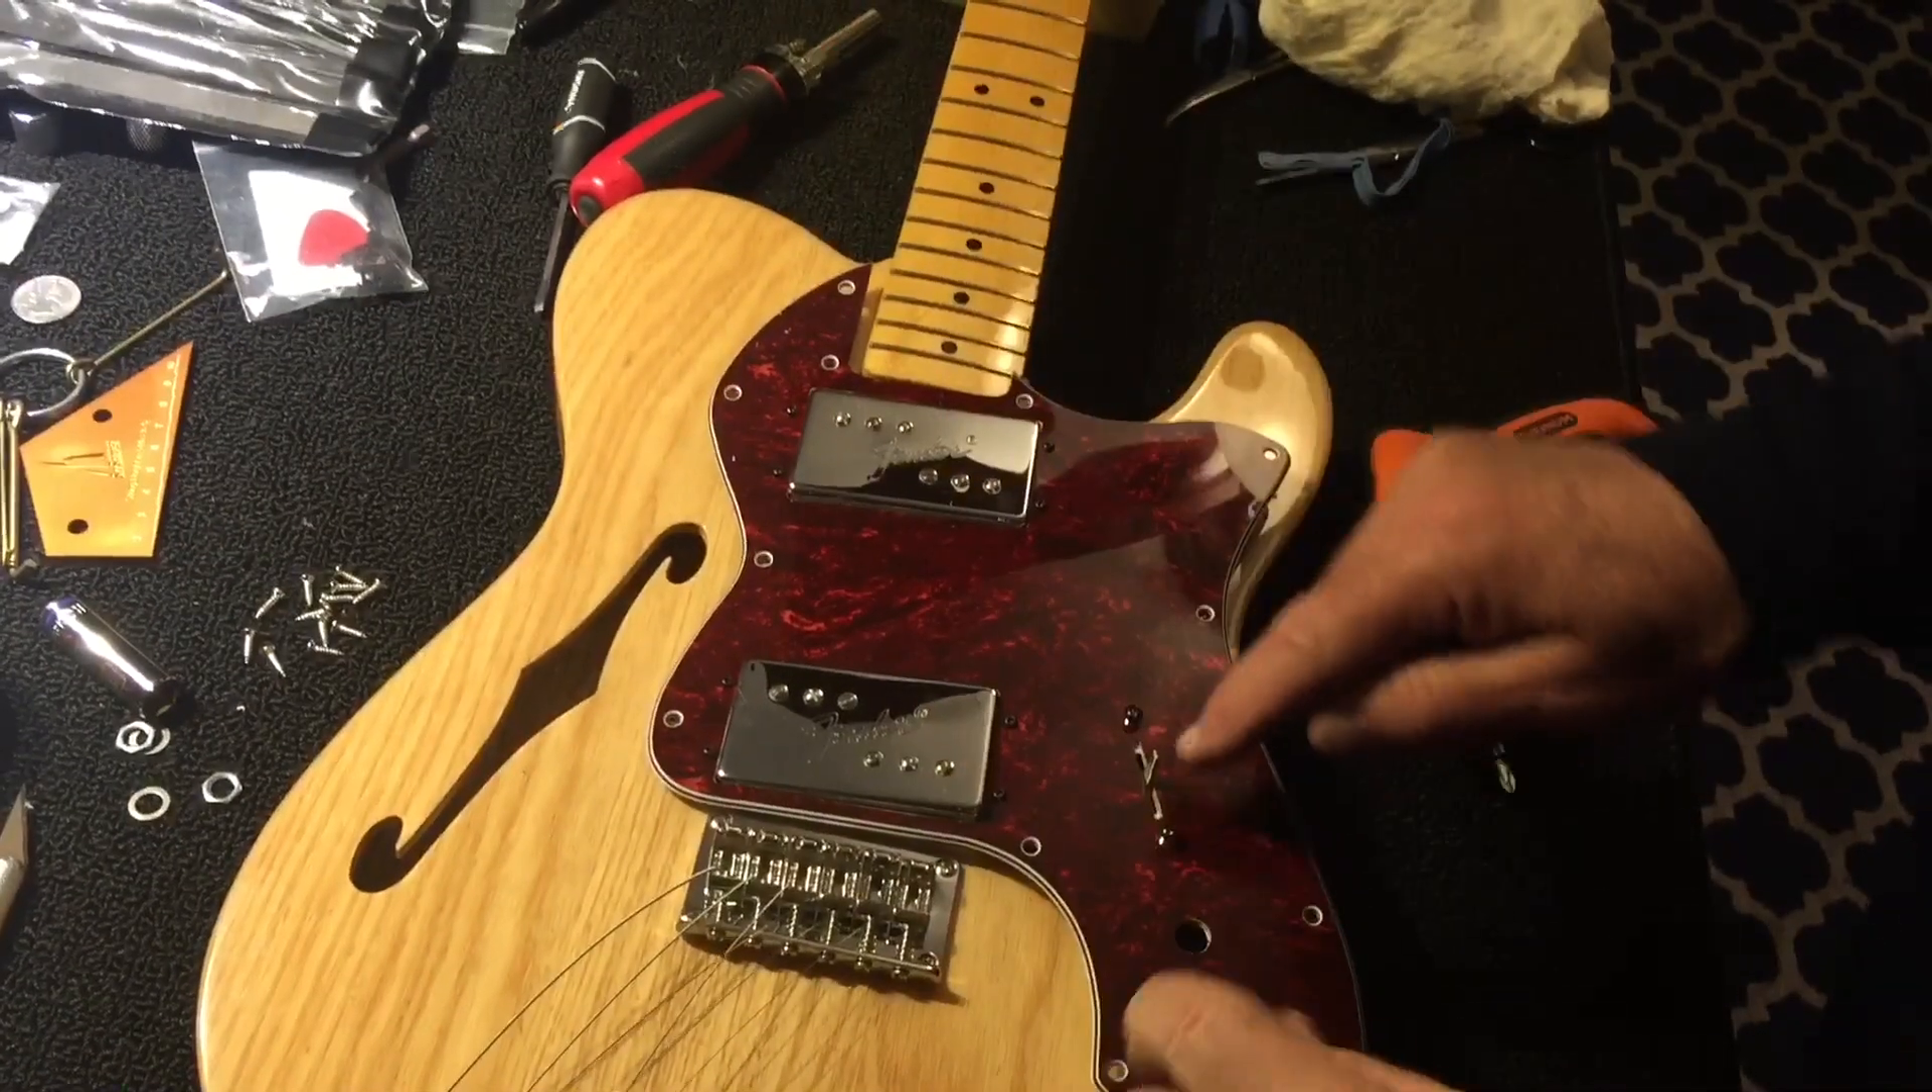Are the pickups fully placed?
Yes.